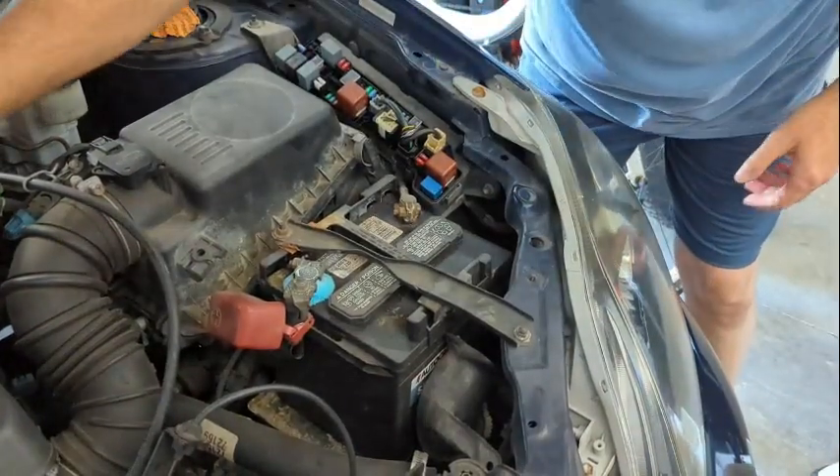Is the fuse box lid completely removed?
Yes.